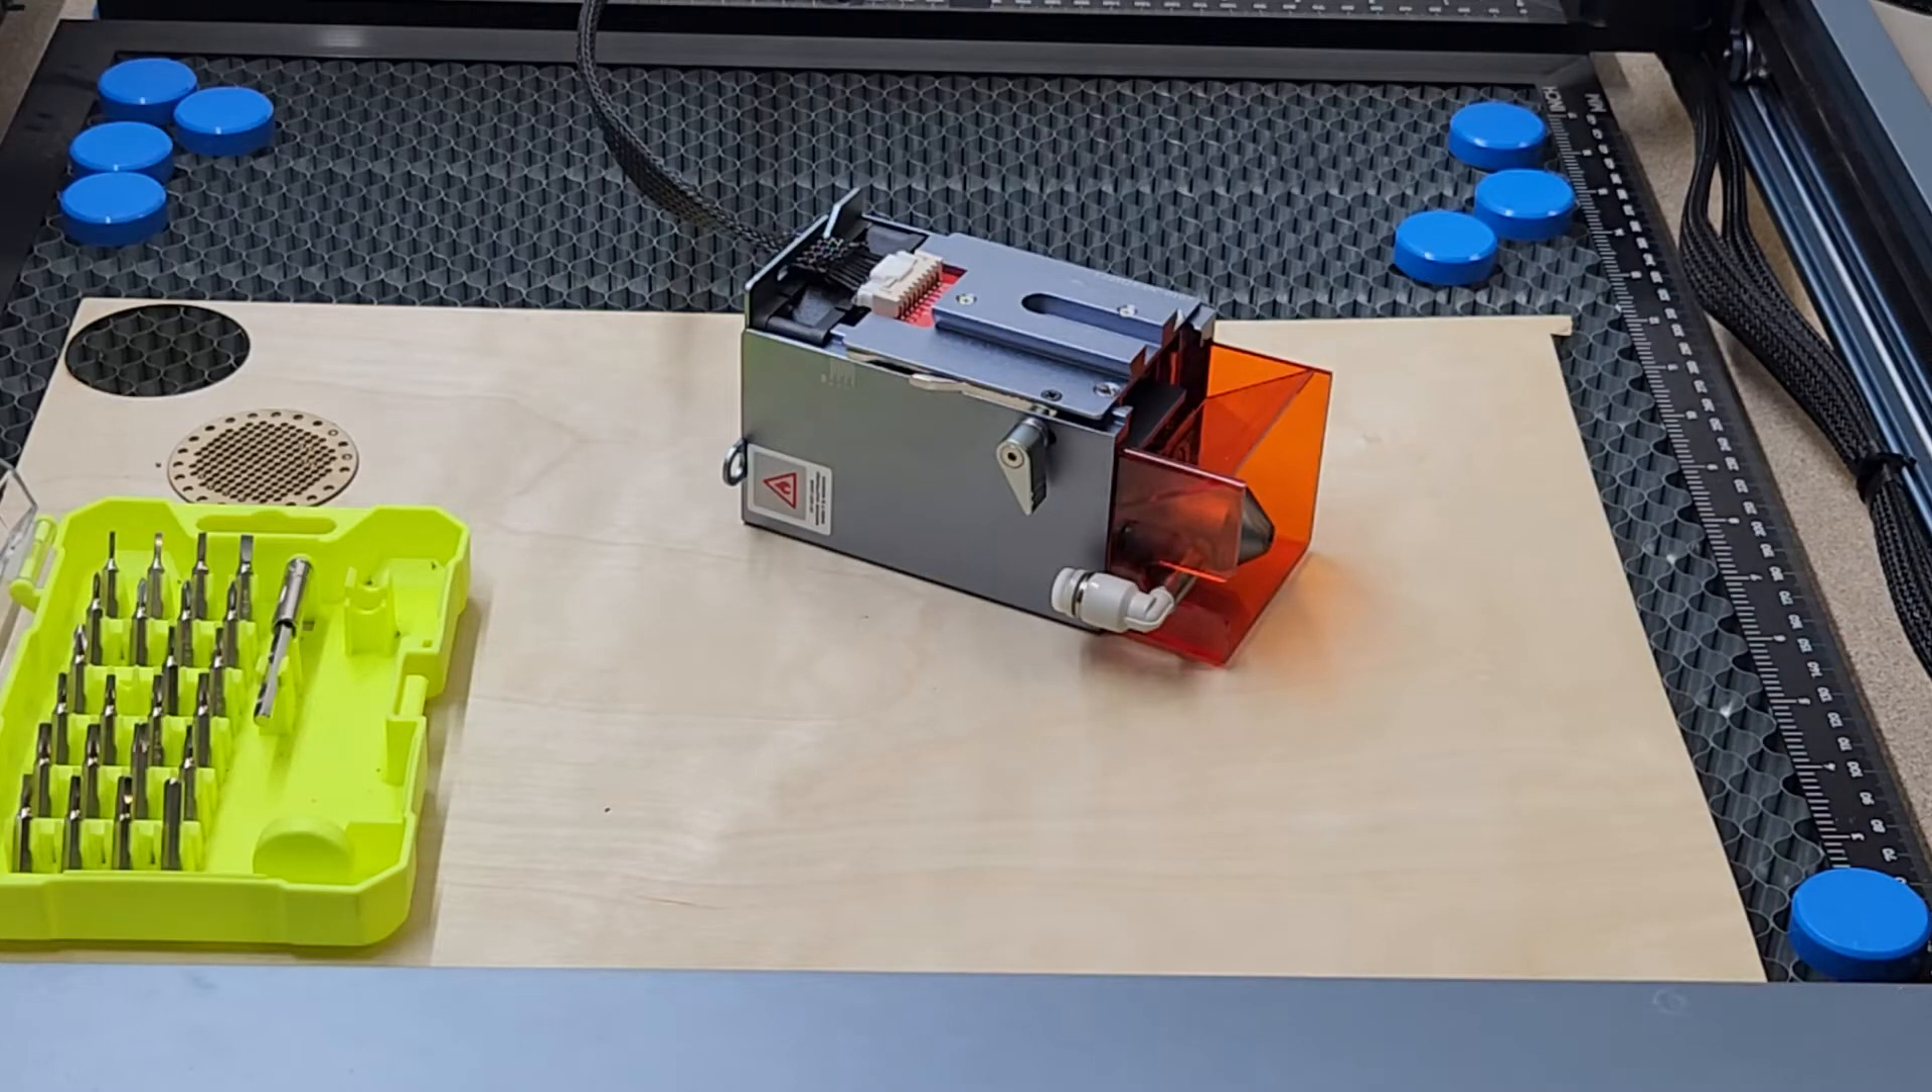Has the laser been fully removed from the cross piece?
Yes.